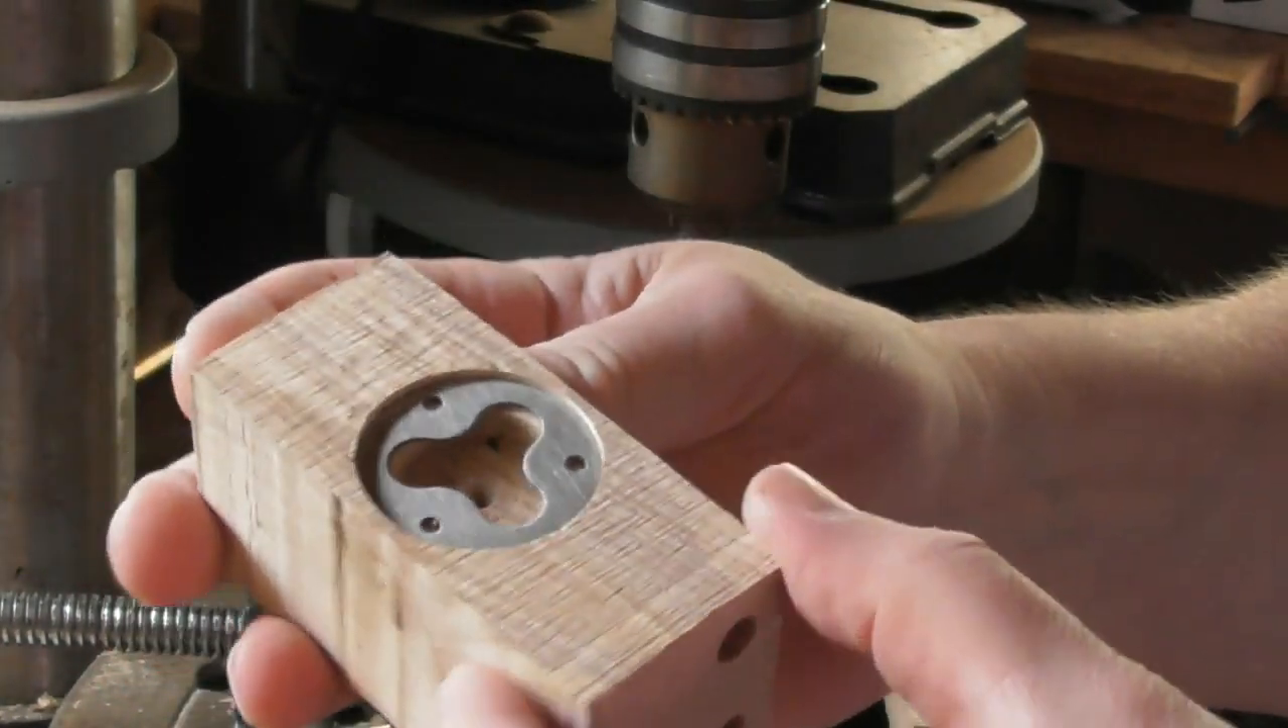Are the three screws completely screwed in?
No.